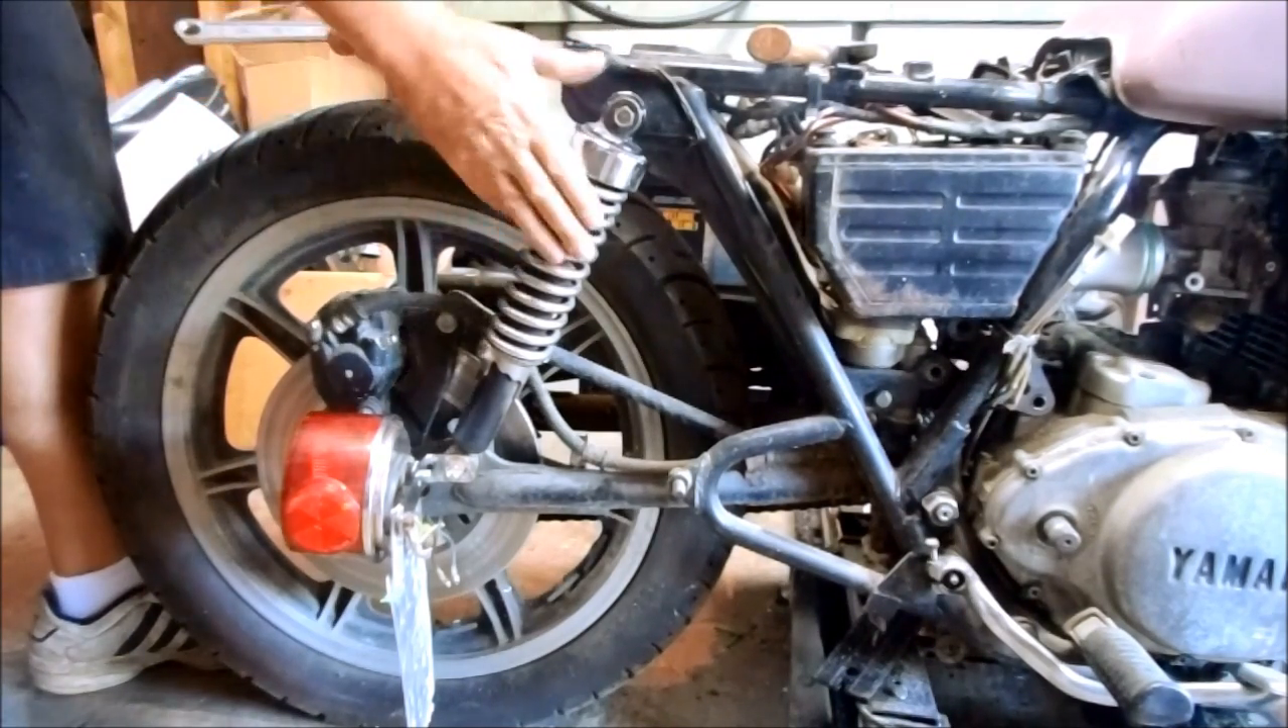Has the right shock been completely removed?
No.